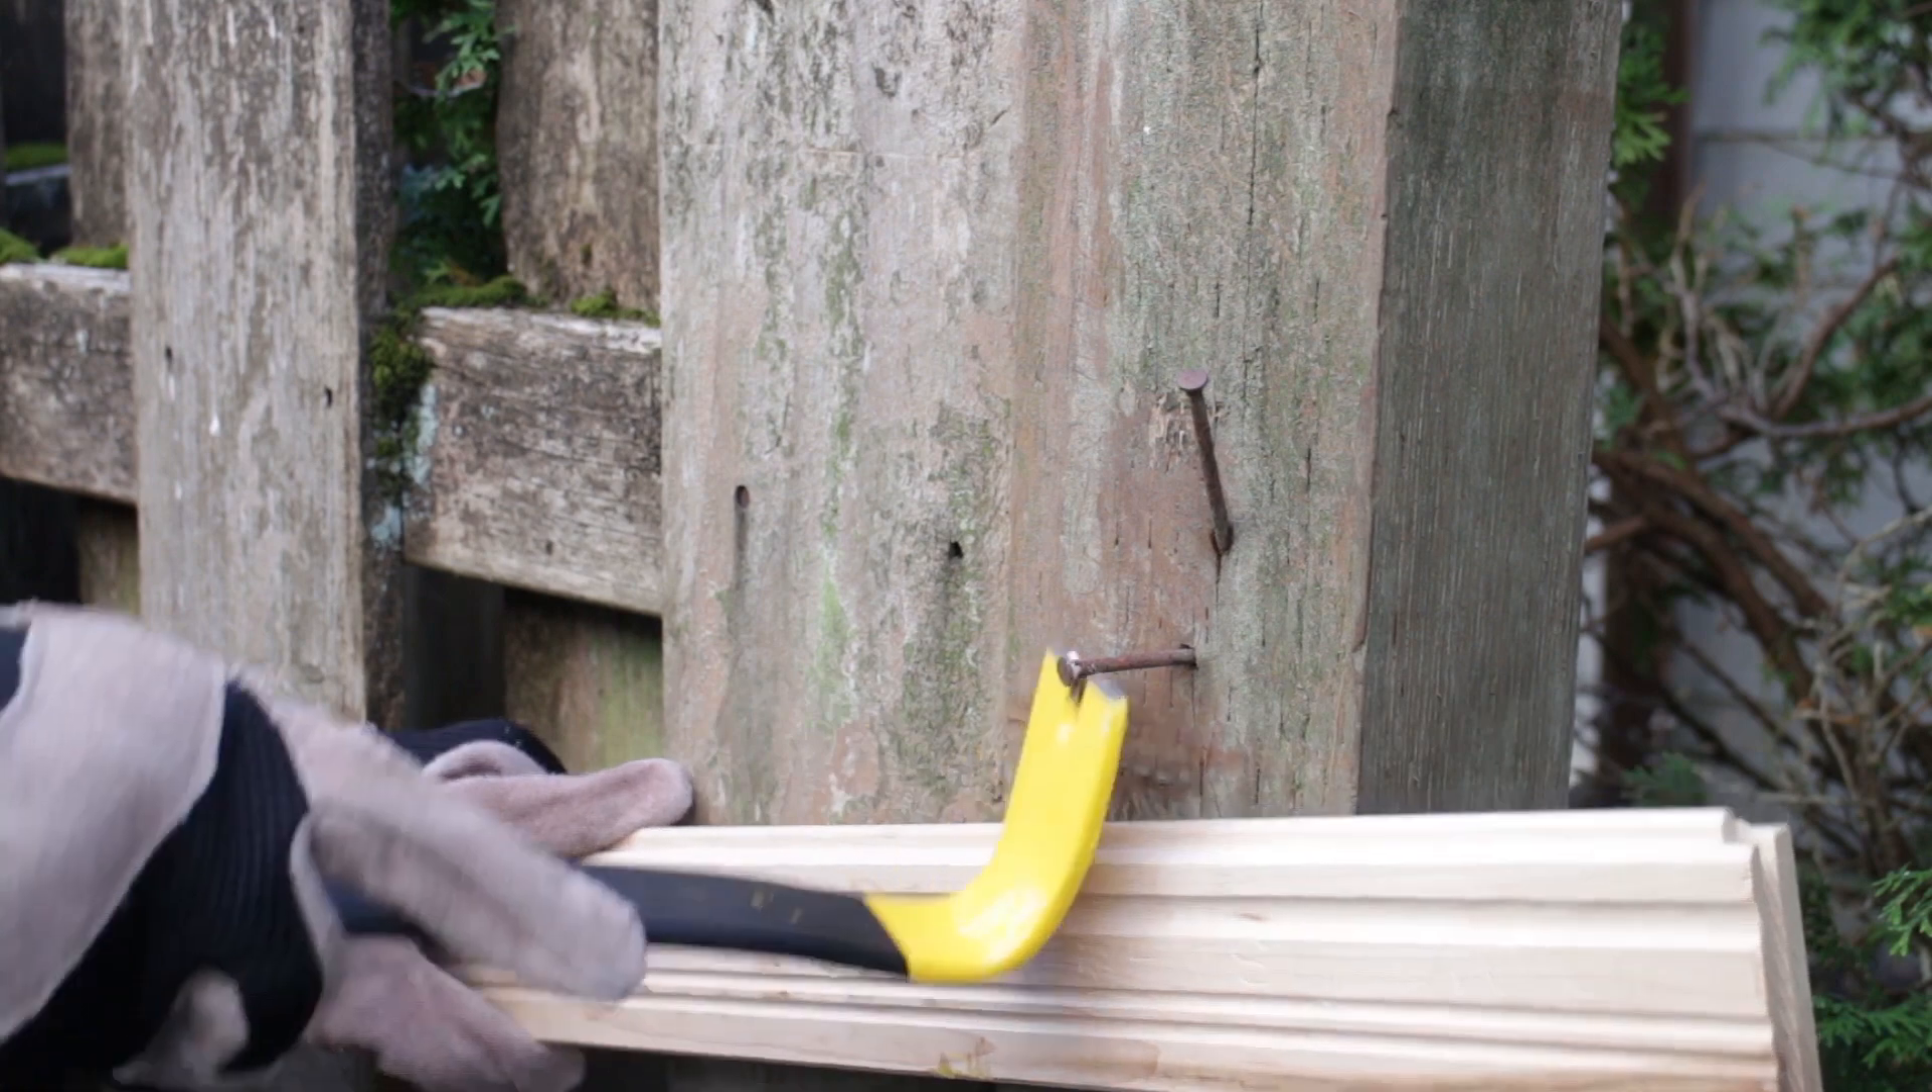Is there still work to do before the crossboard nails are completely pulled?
Yes.